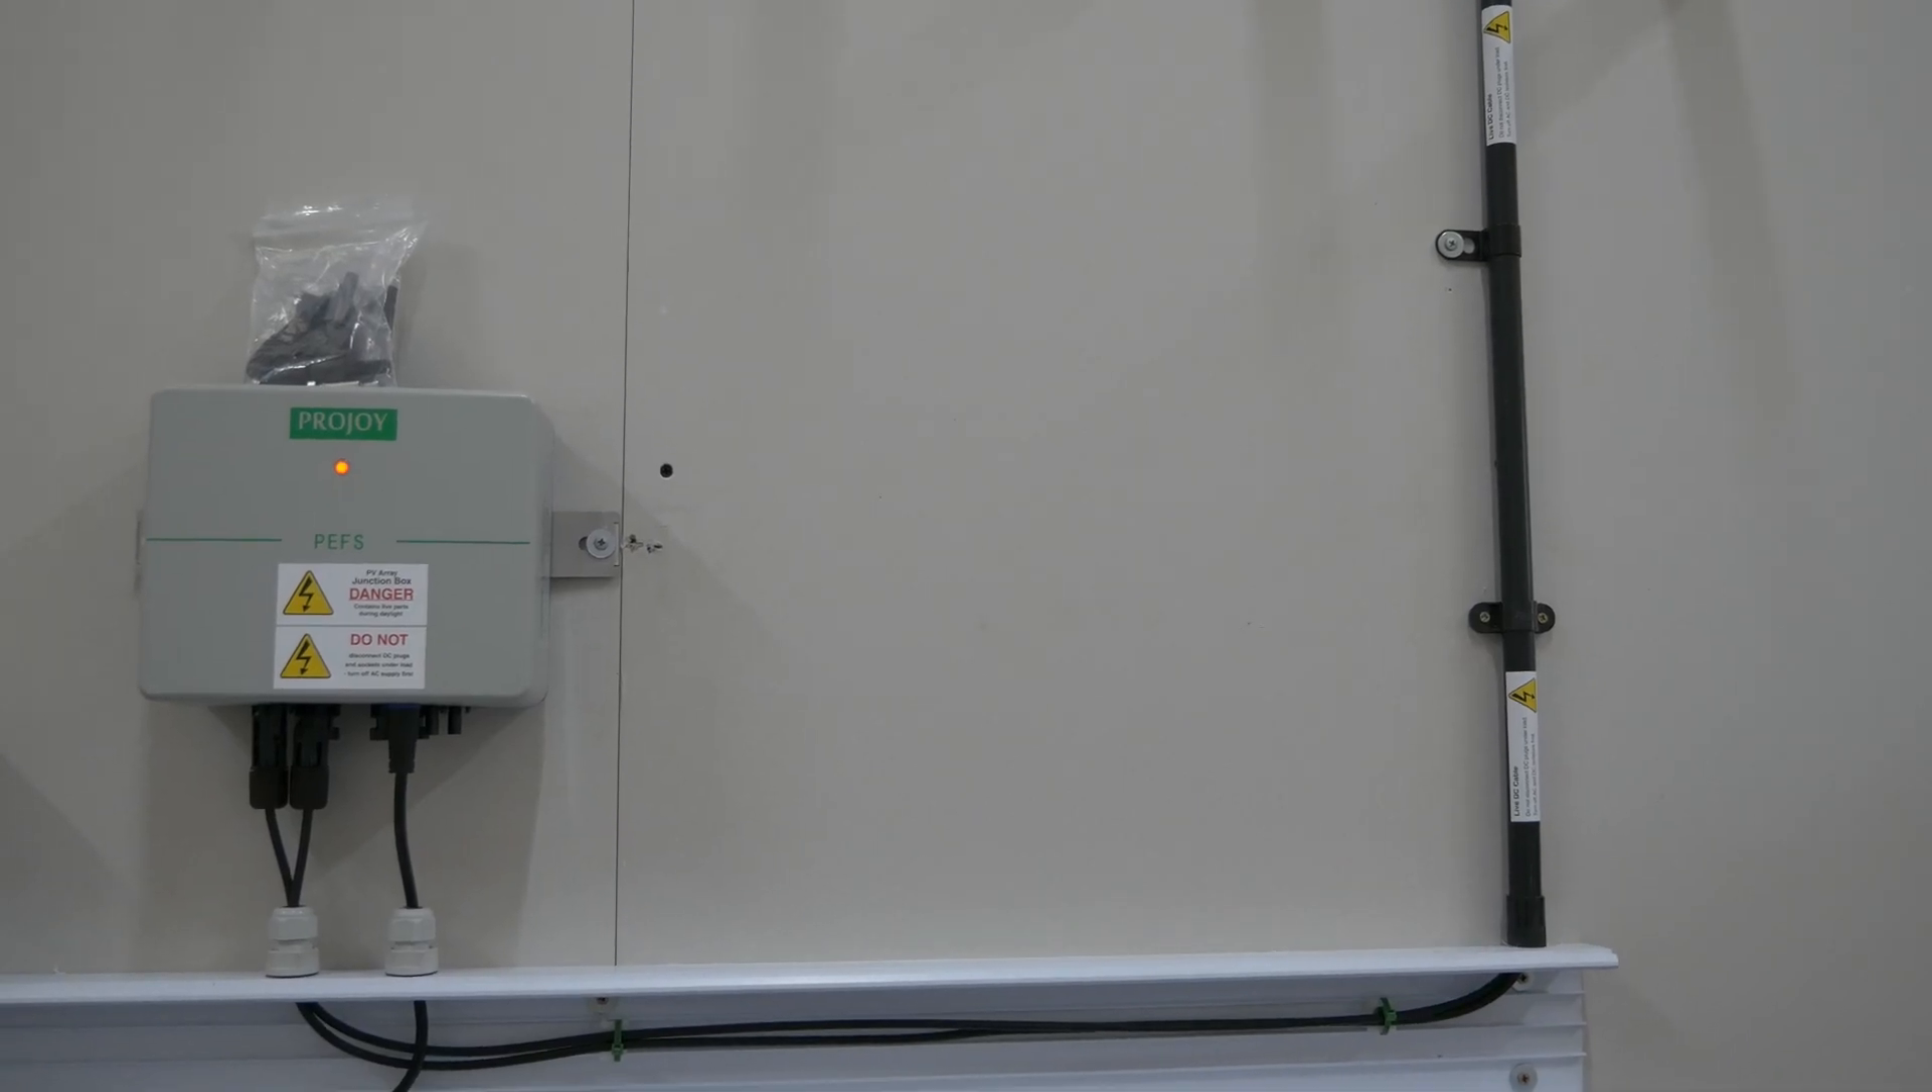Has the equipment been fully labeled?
Yes.